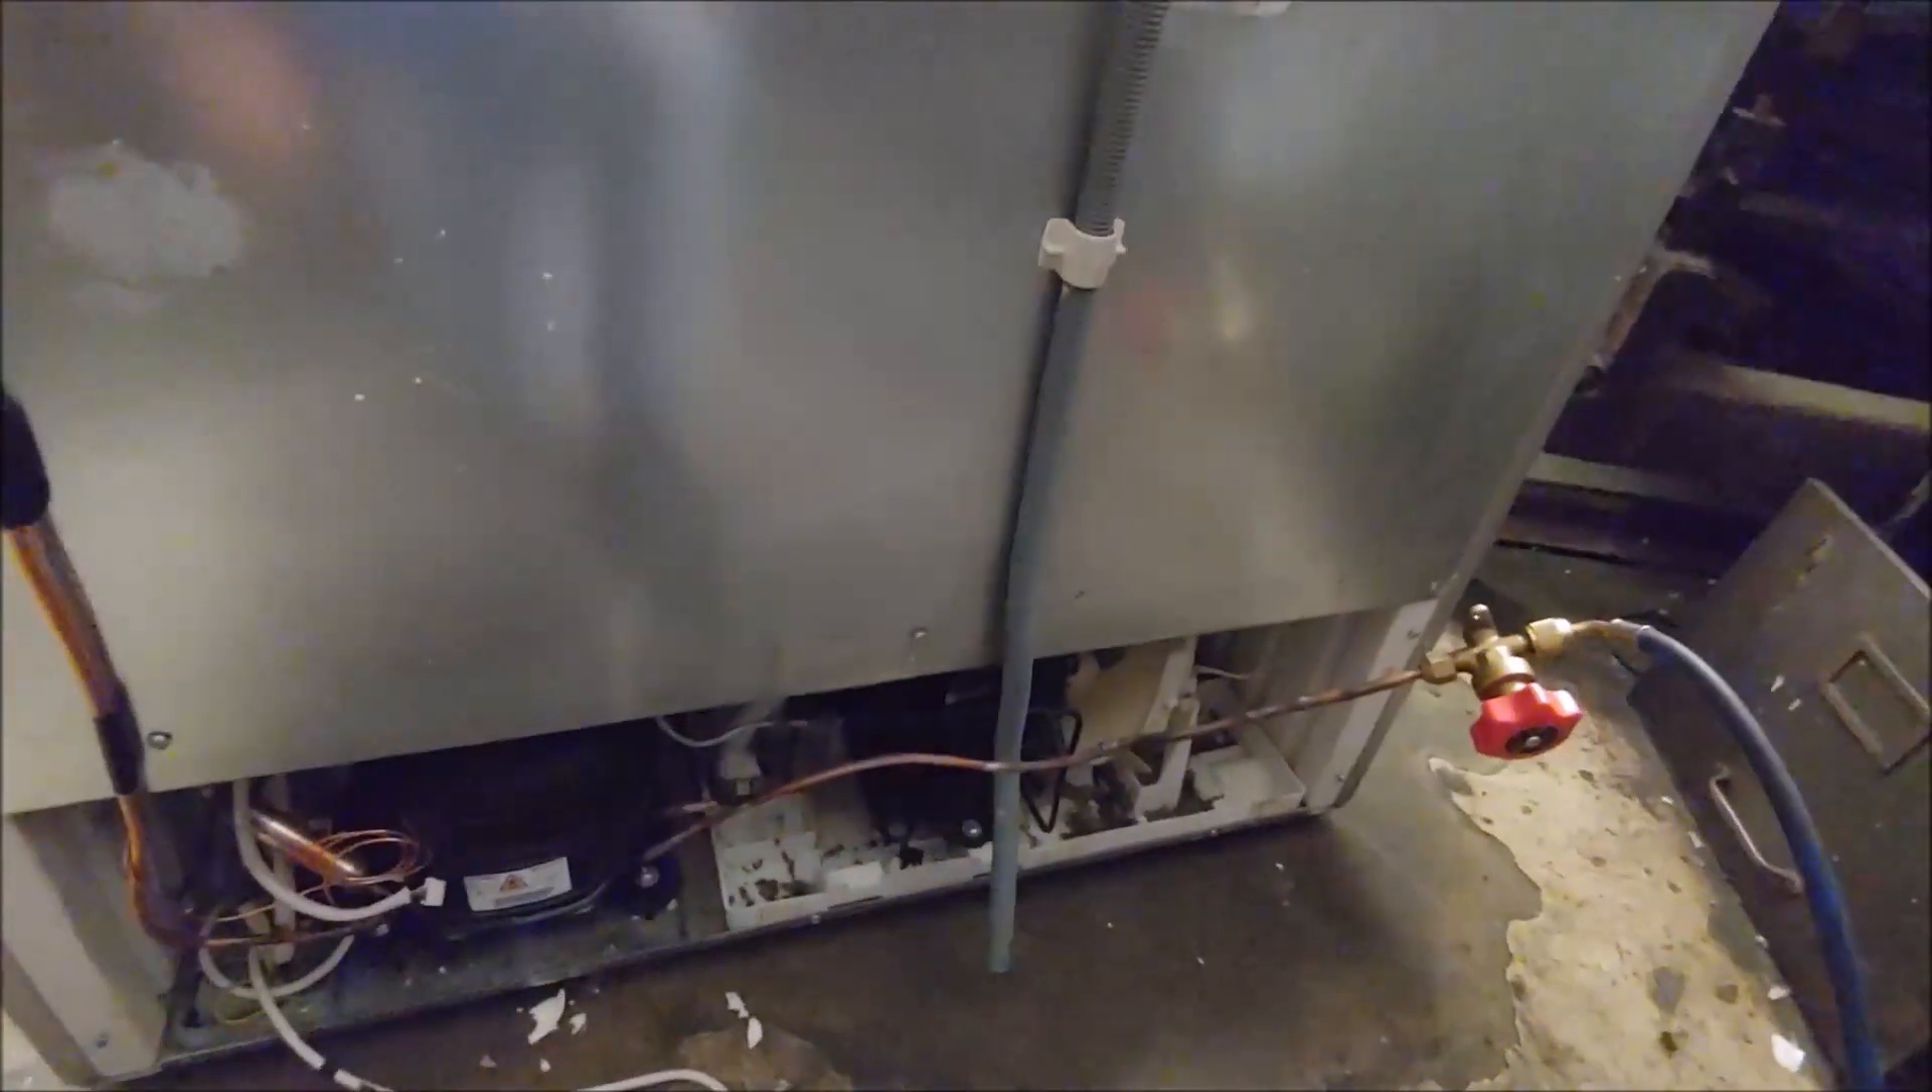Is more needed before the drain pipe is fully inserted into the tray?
Yes.